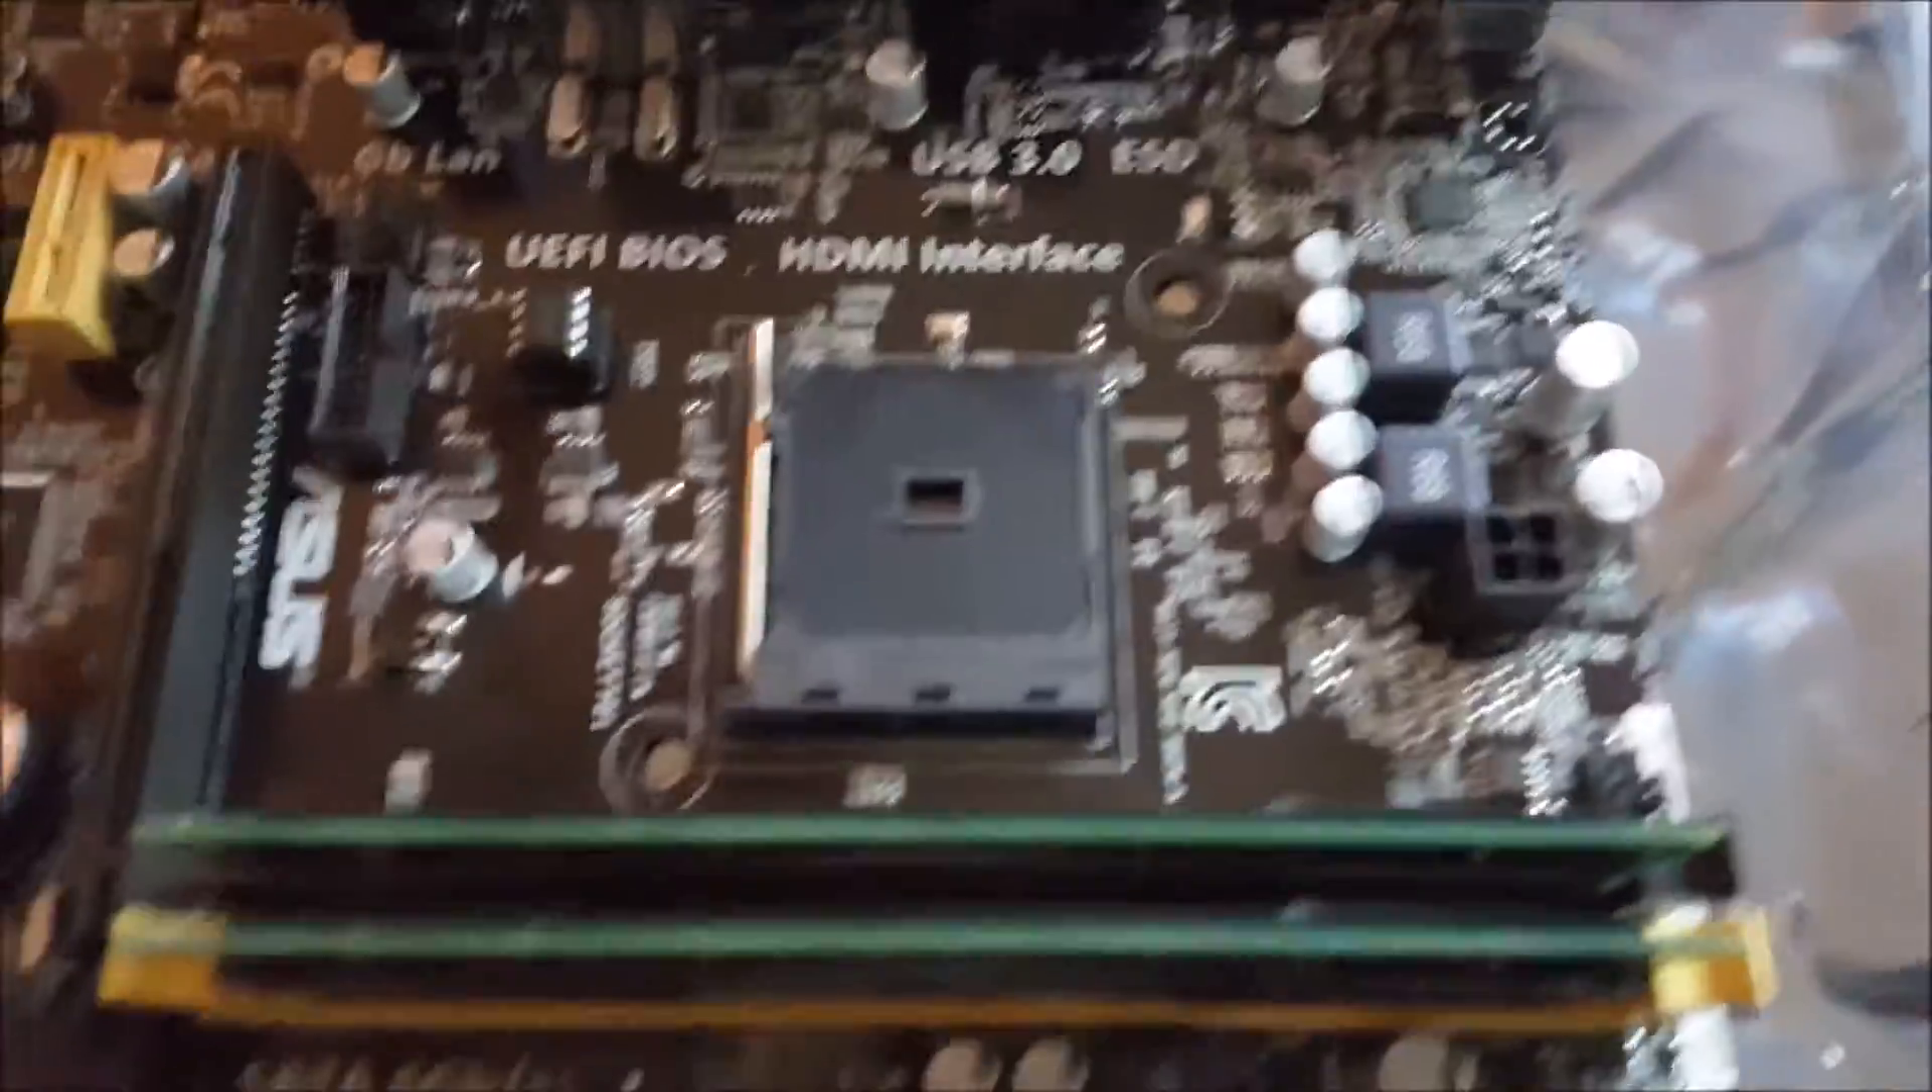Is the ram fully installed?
Yes.